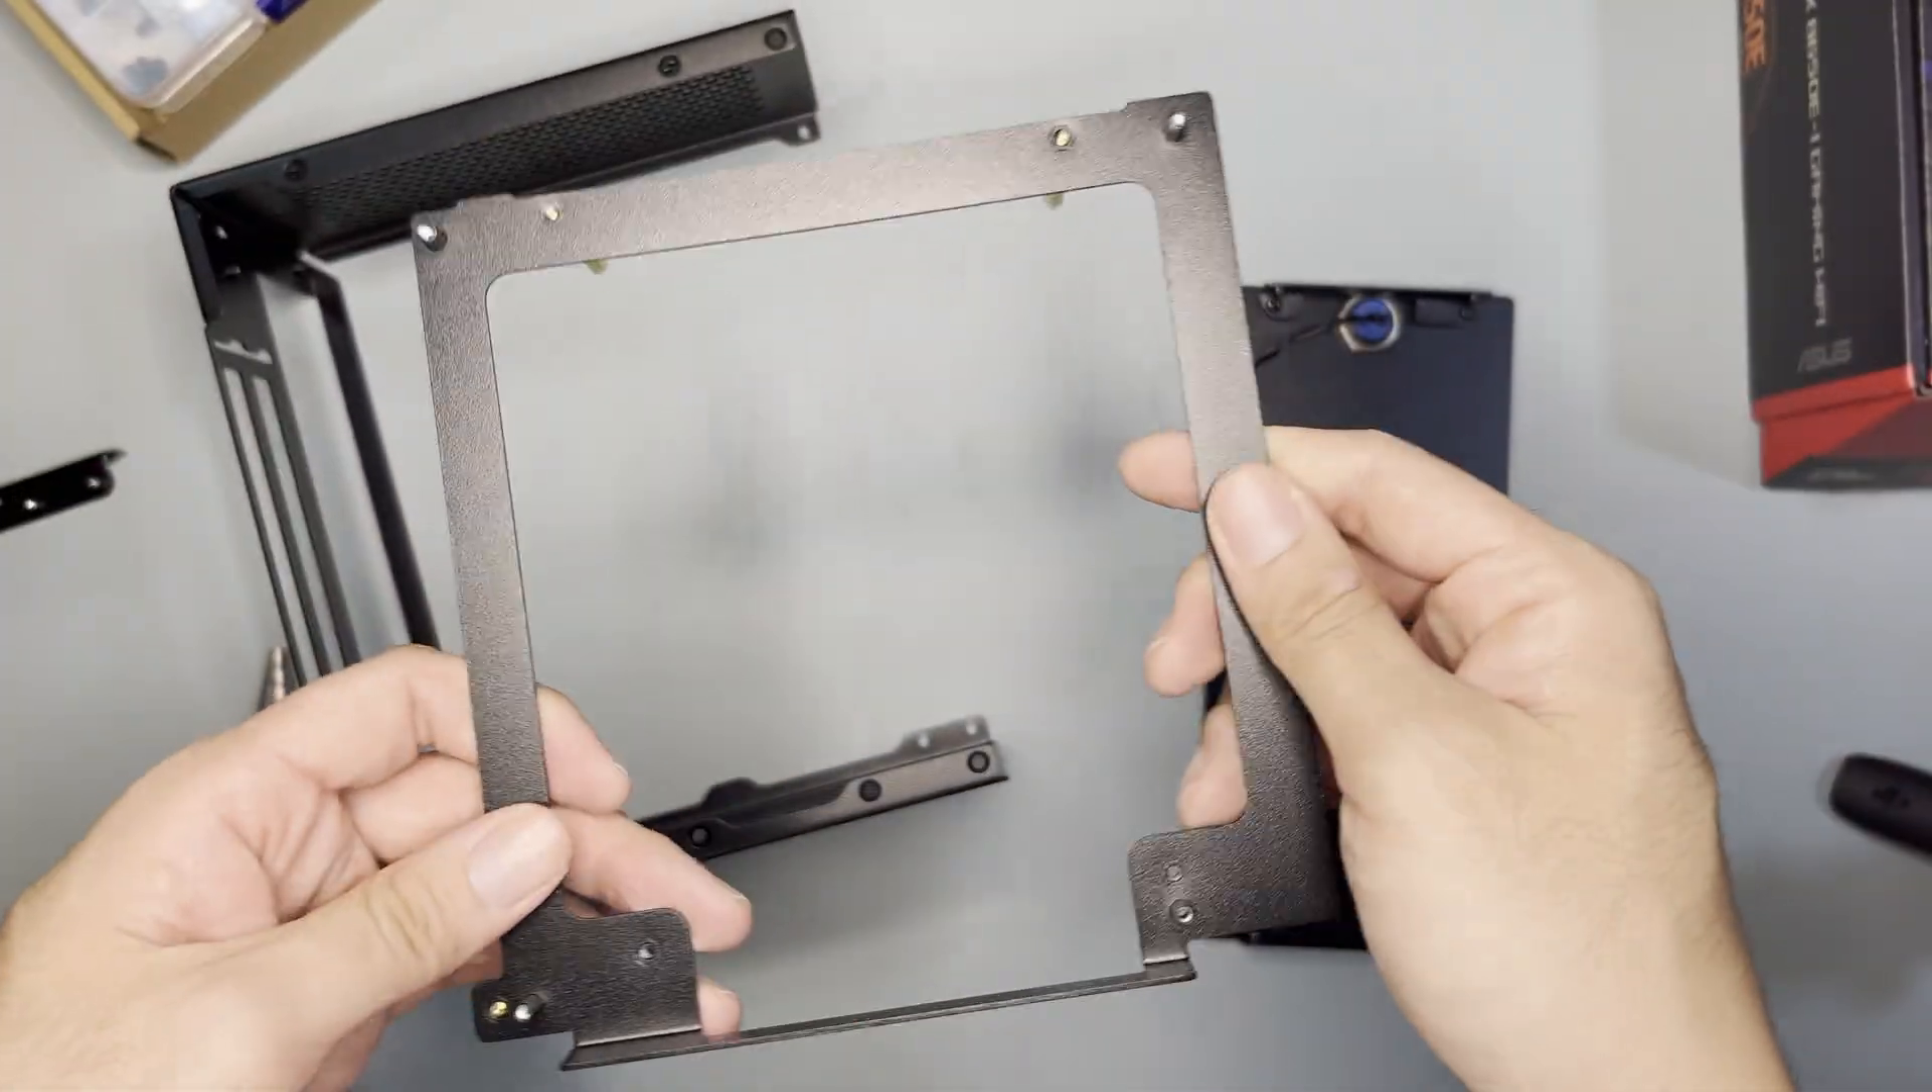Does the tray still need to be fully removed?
No.